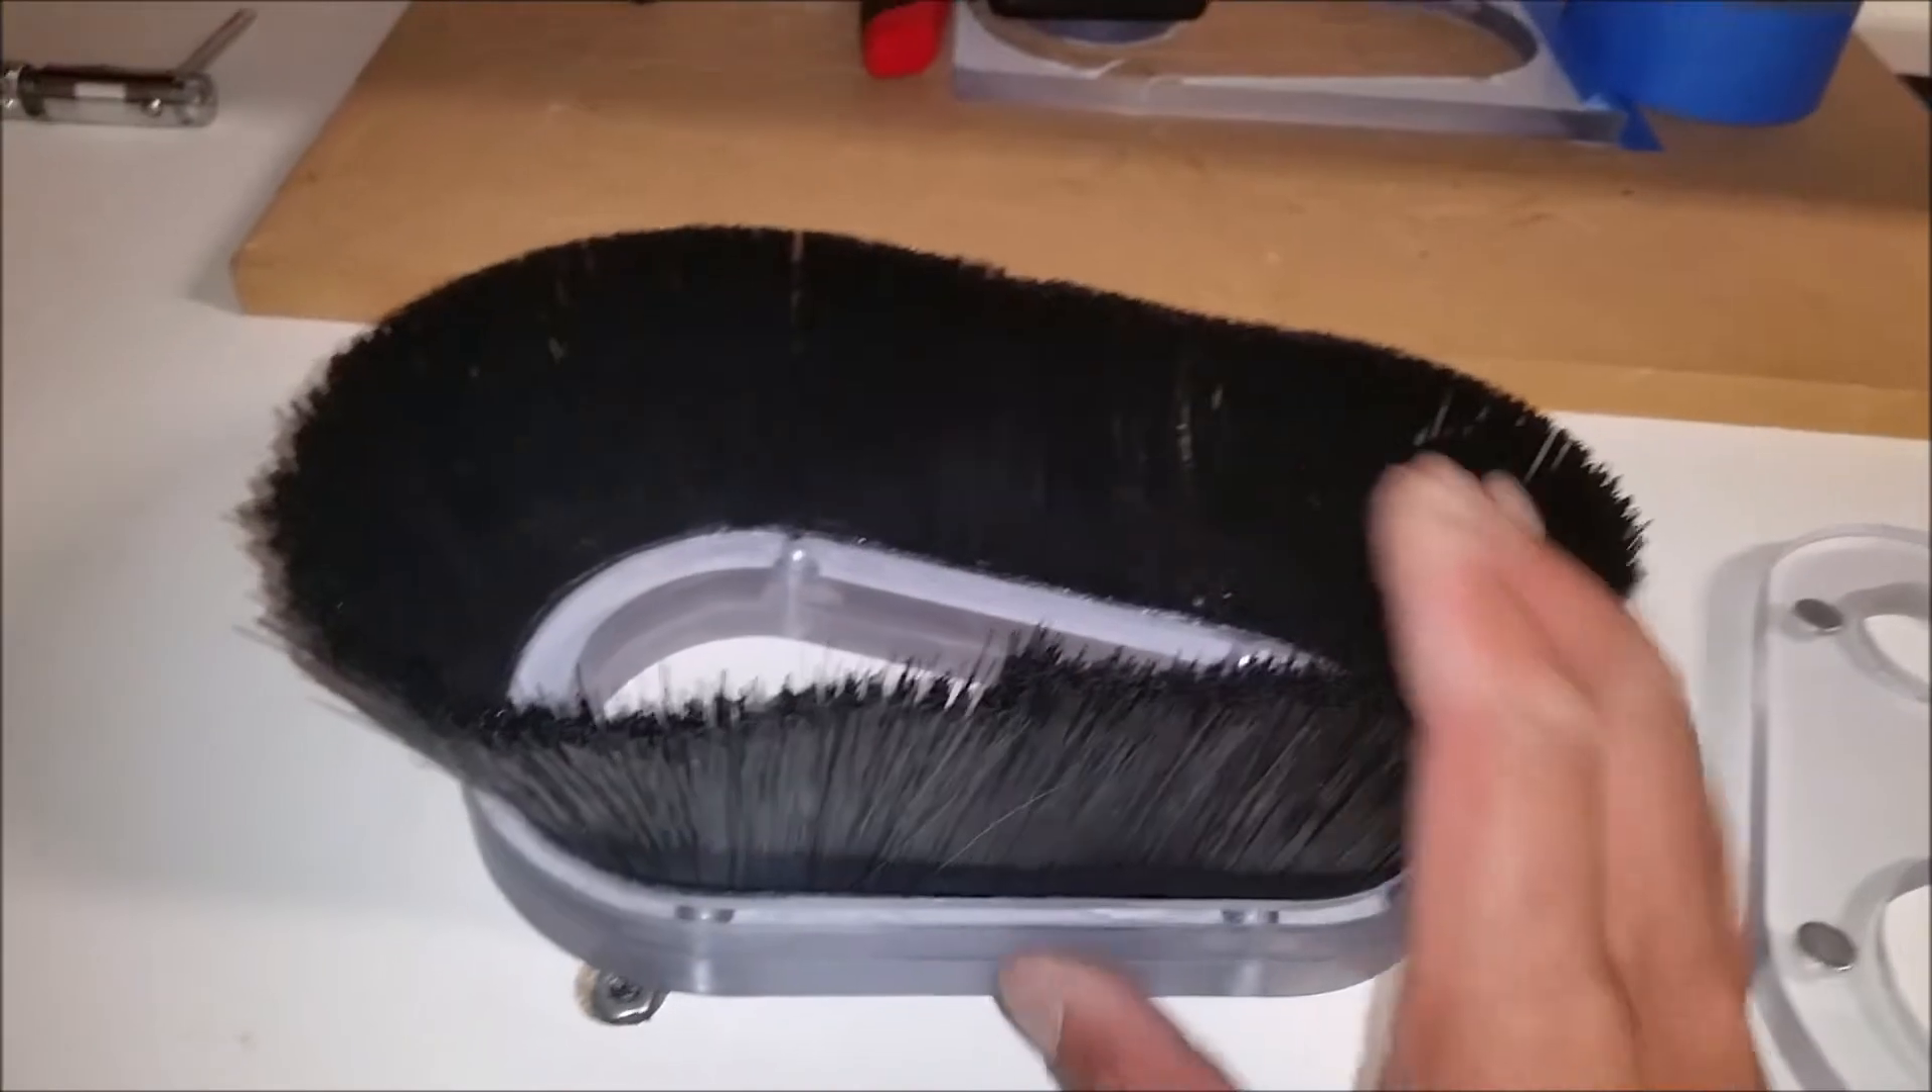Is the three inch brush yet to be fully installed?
No.